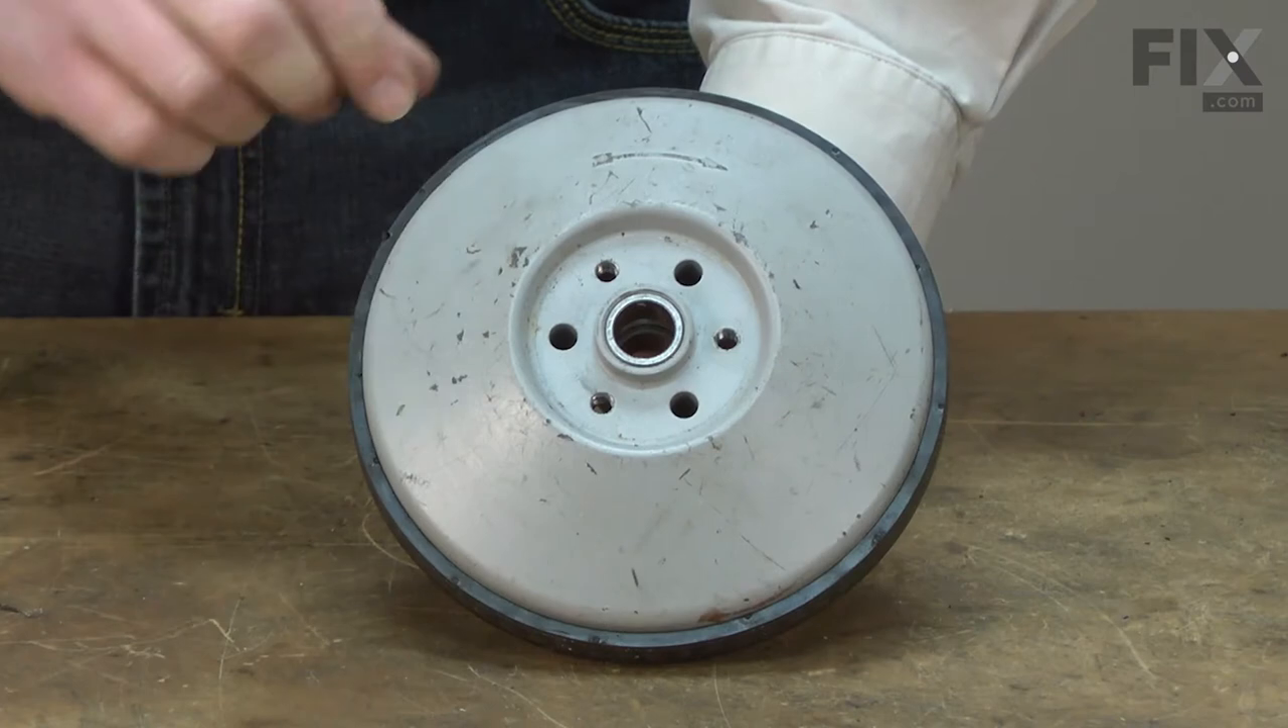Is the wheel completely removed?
Yes.